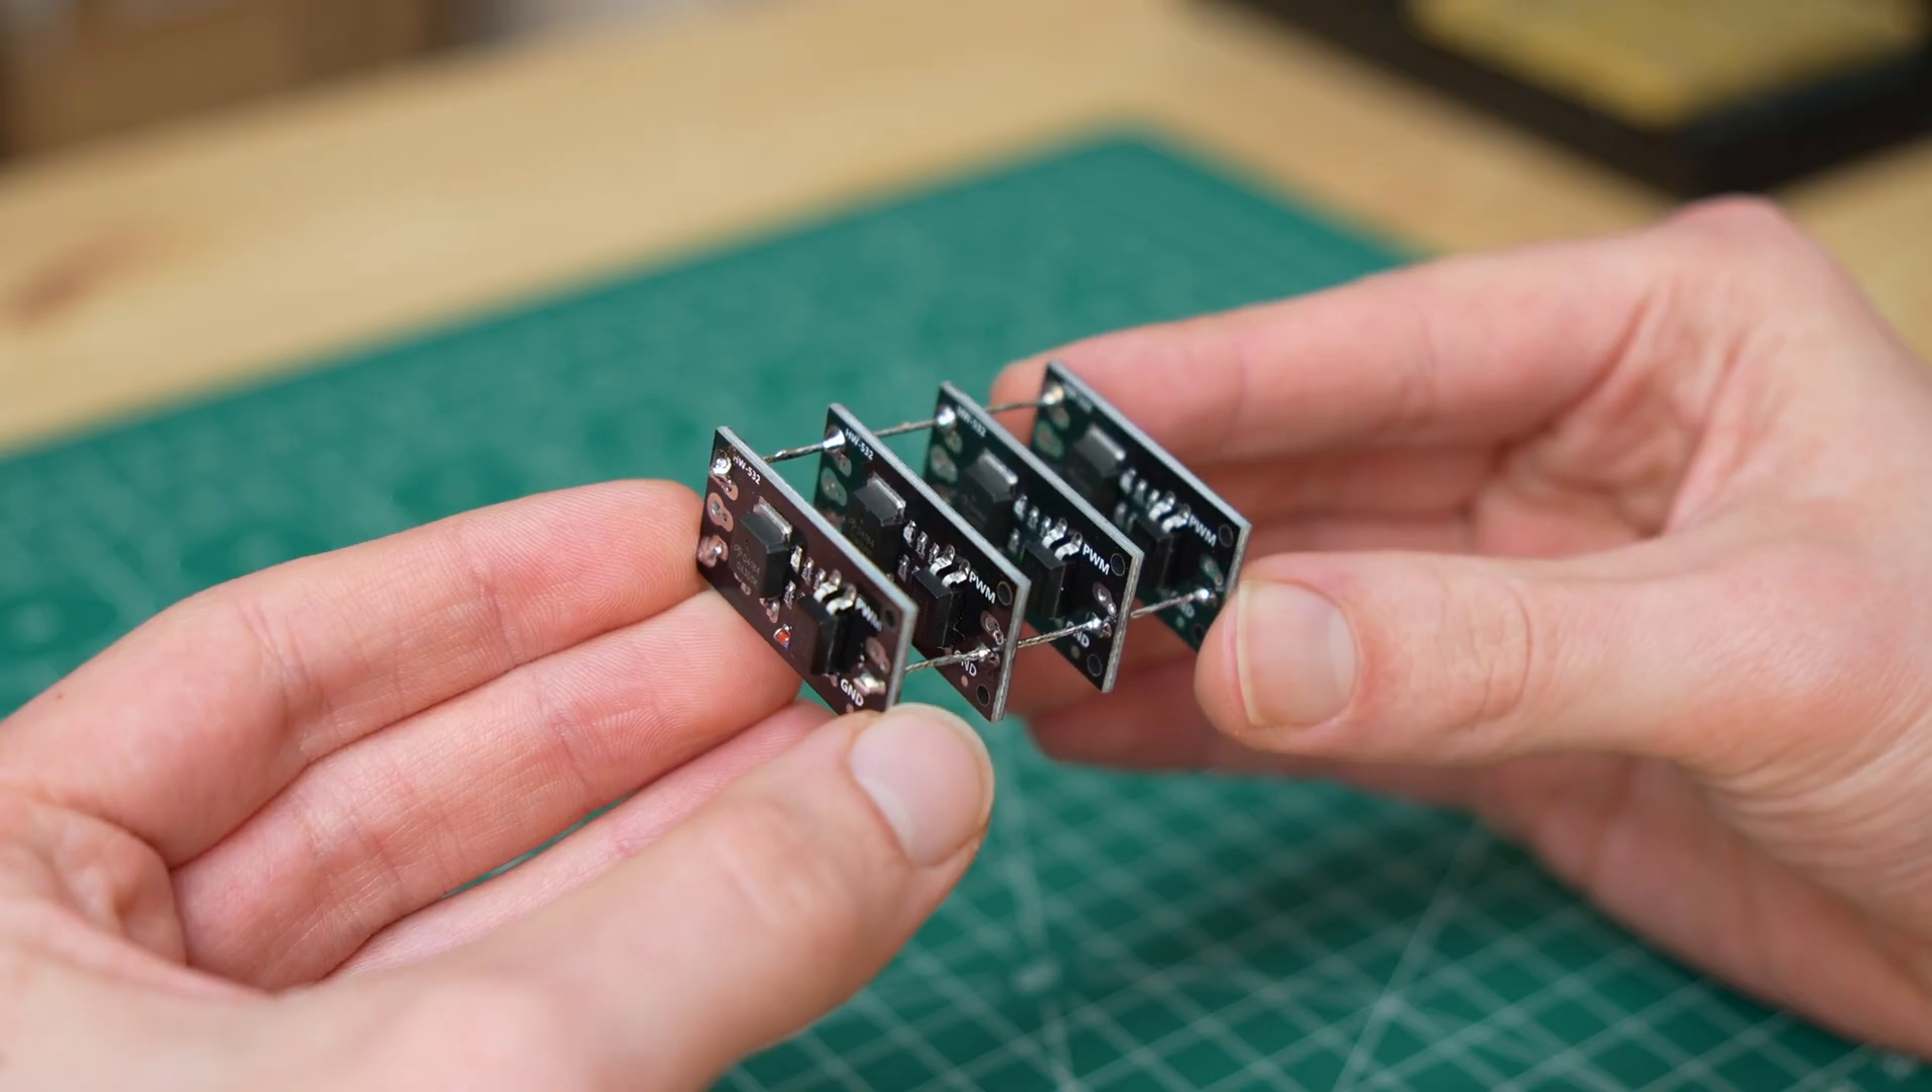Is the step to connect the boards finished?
Yes.